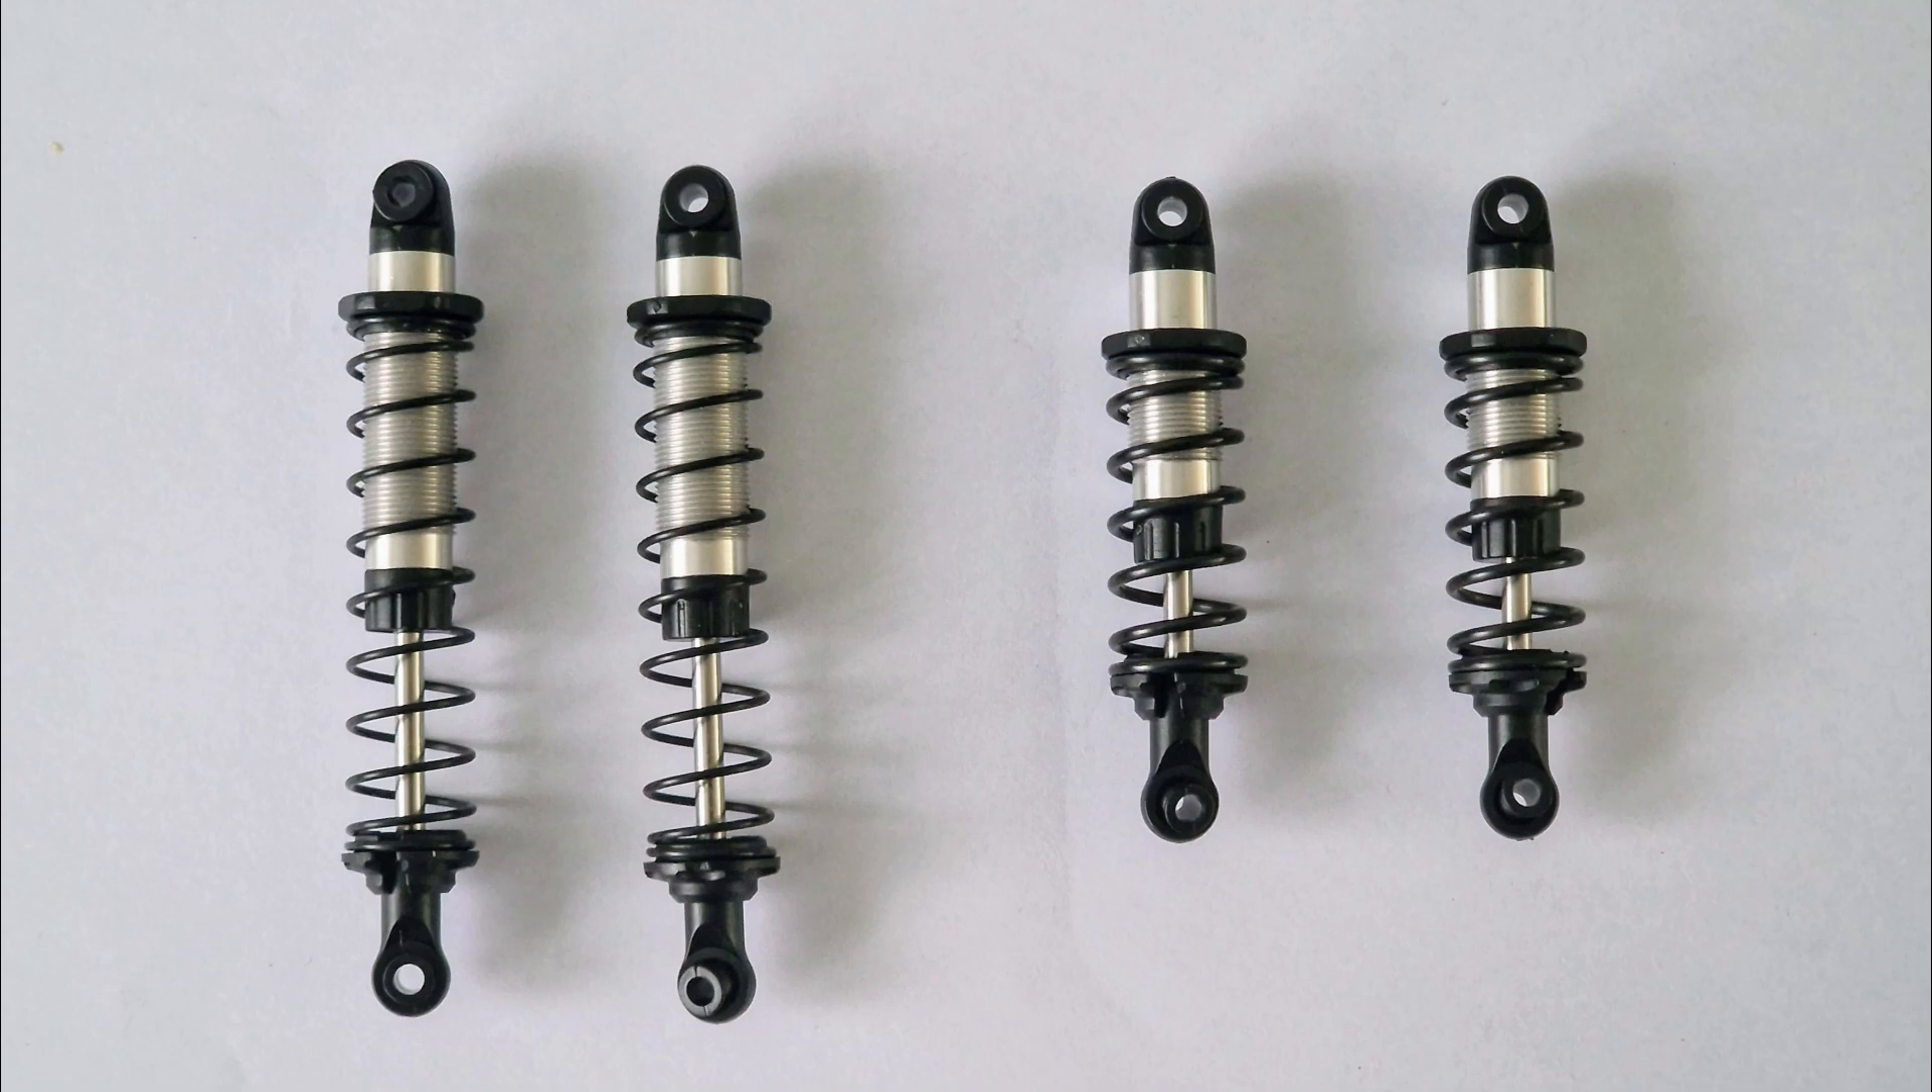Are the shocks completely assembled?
Yes.